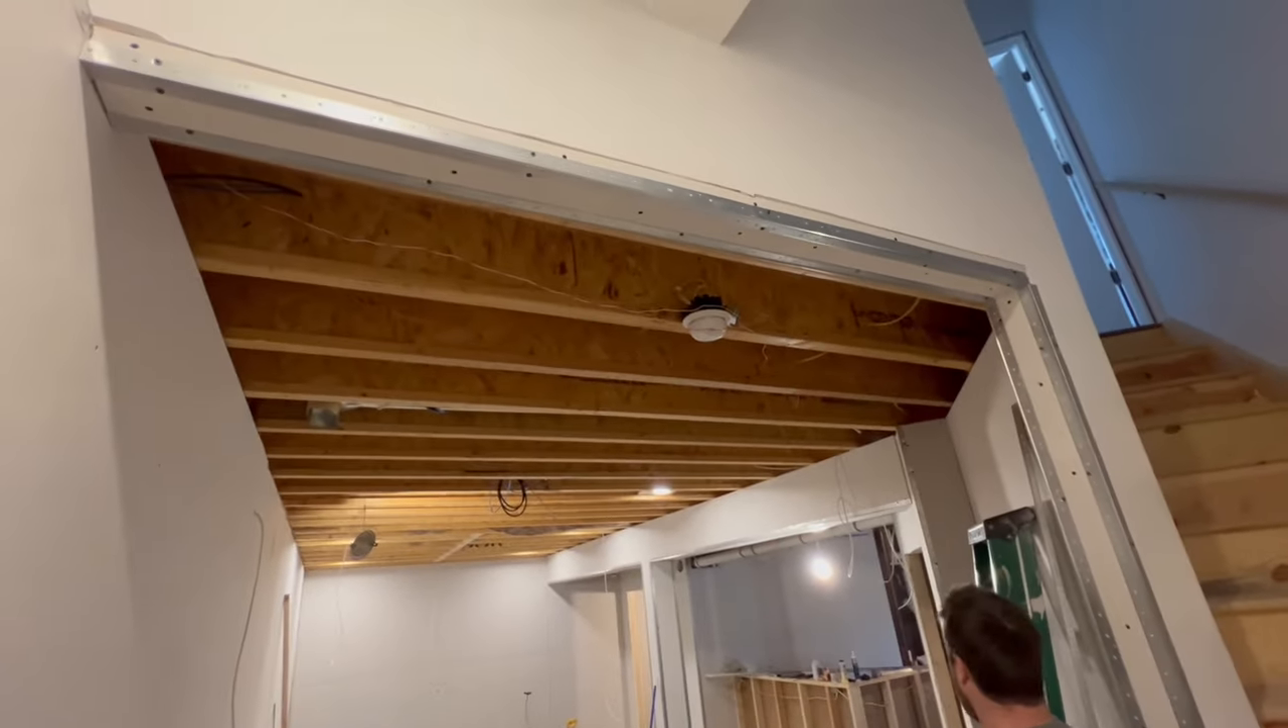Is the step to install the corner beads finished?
Yes.